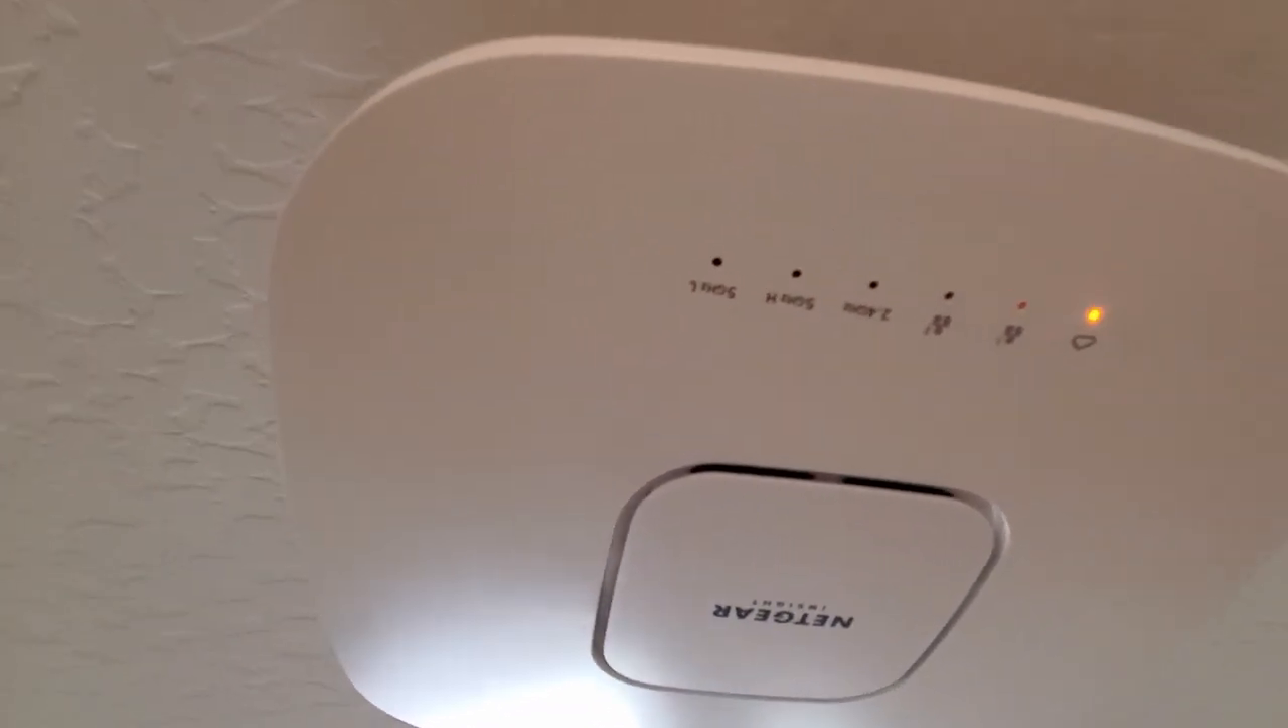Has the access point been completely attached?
Yes.